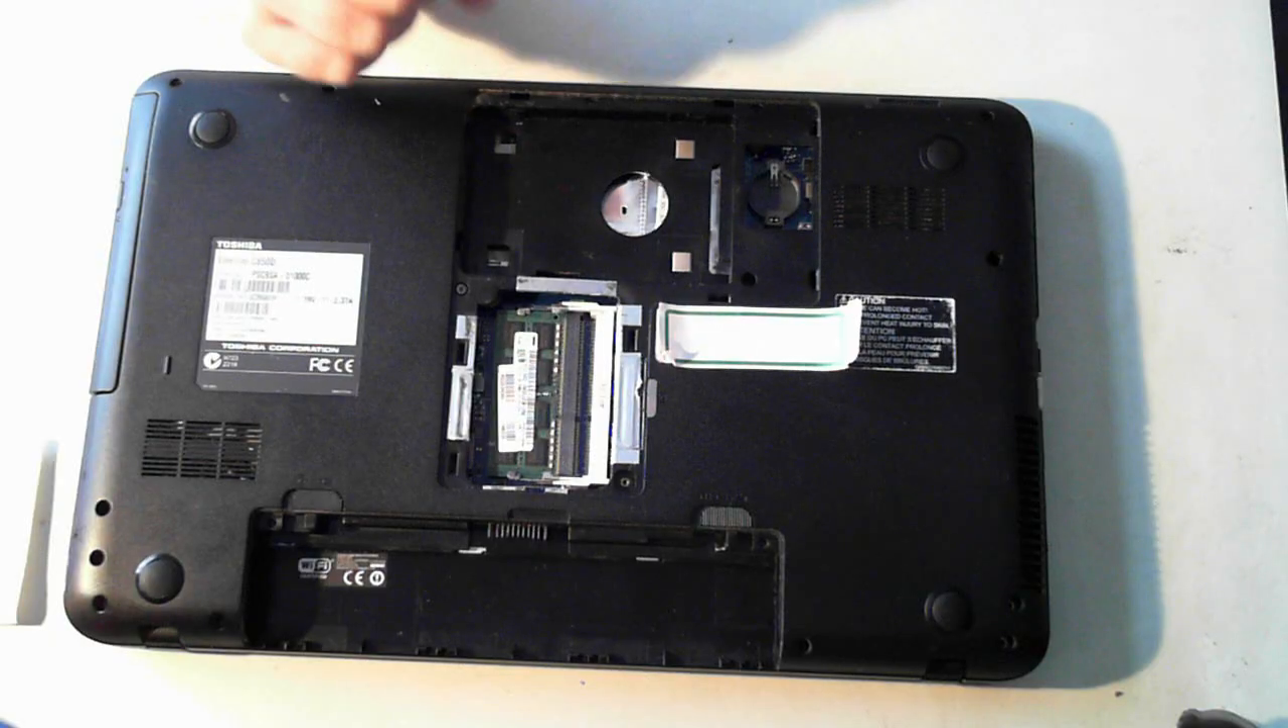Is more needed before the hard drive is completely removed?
No.